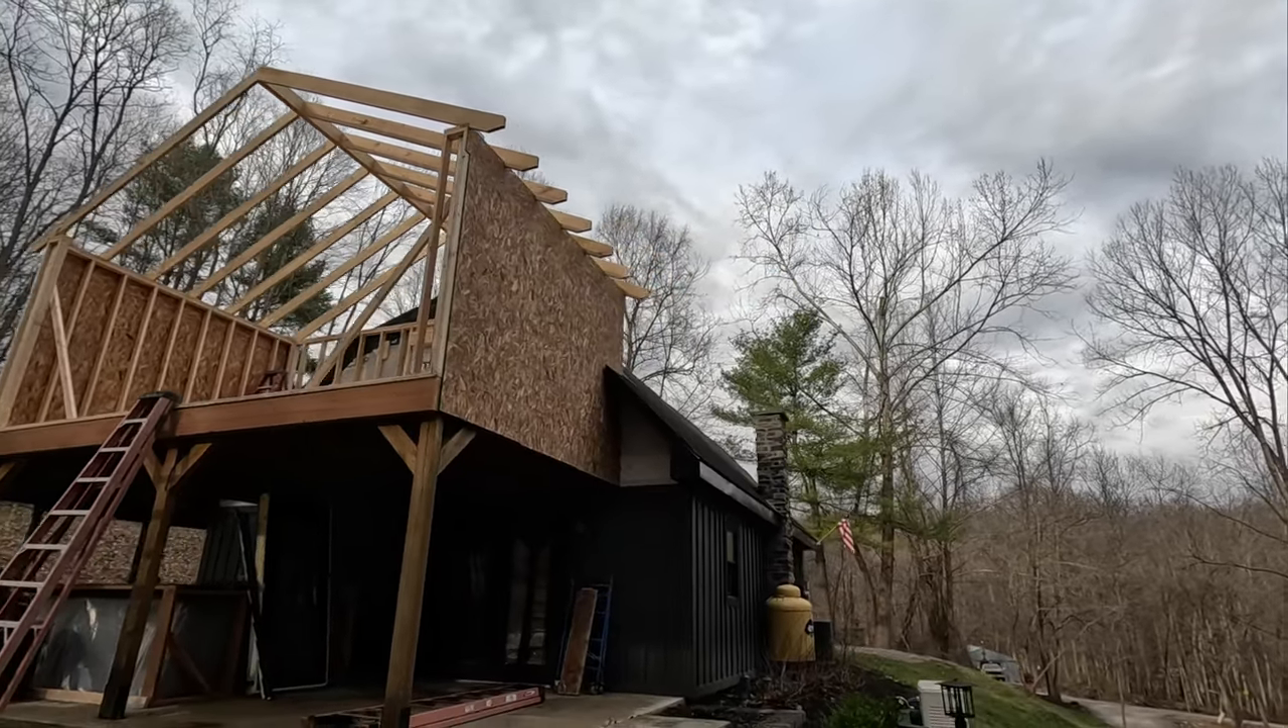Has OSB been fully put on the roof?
No.